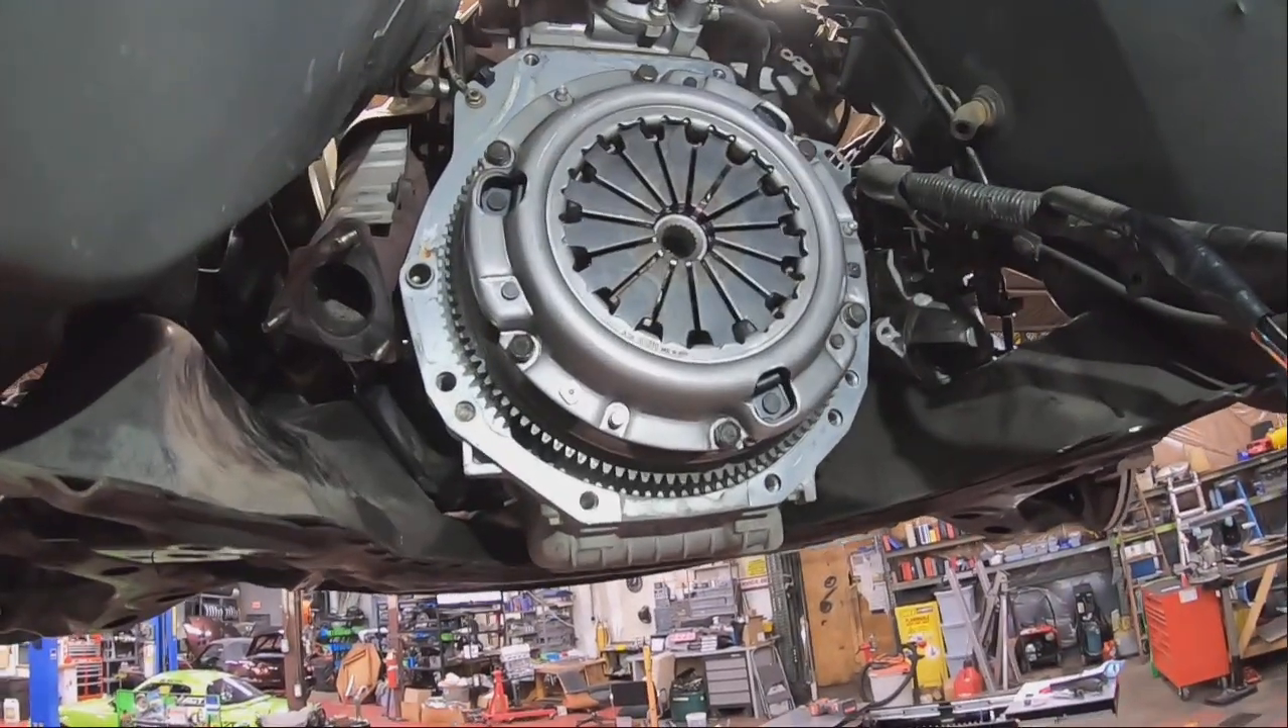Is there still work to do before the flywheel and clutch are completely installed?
No.